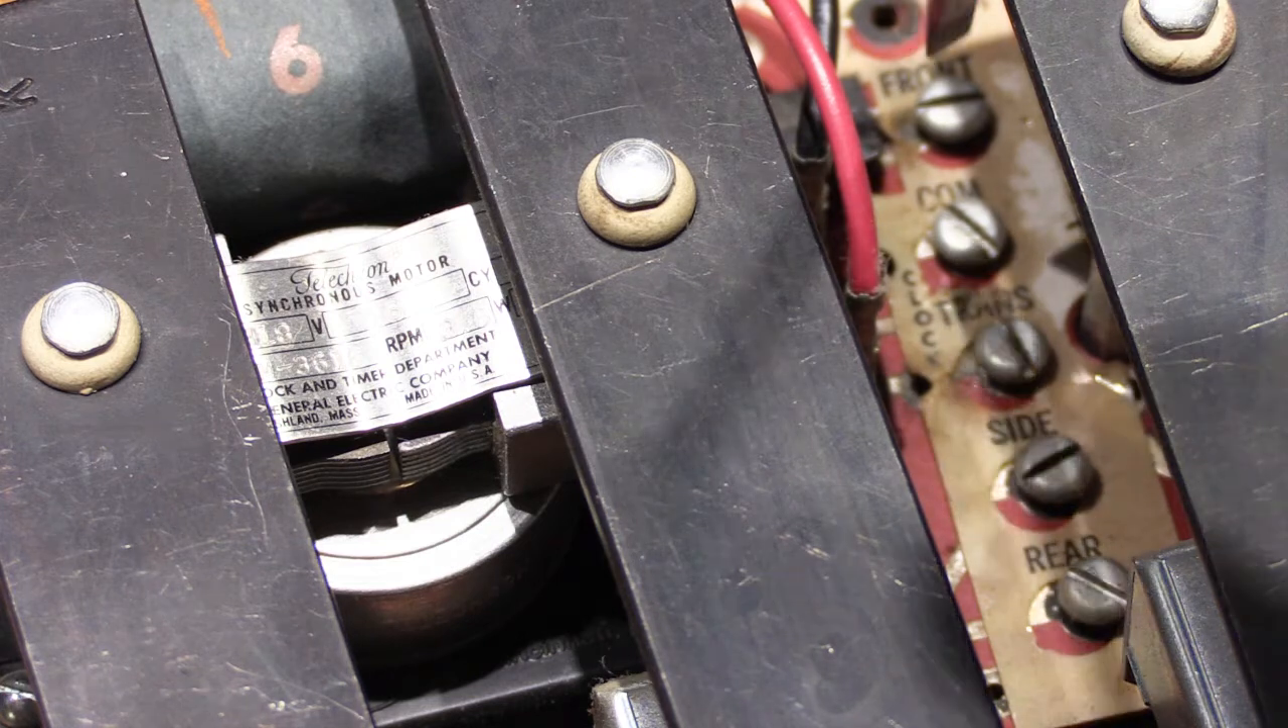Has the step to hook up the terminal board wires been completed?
No.